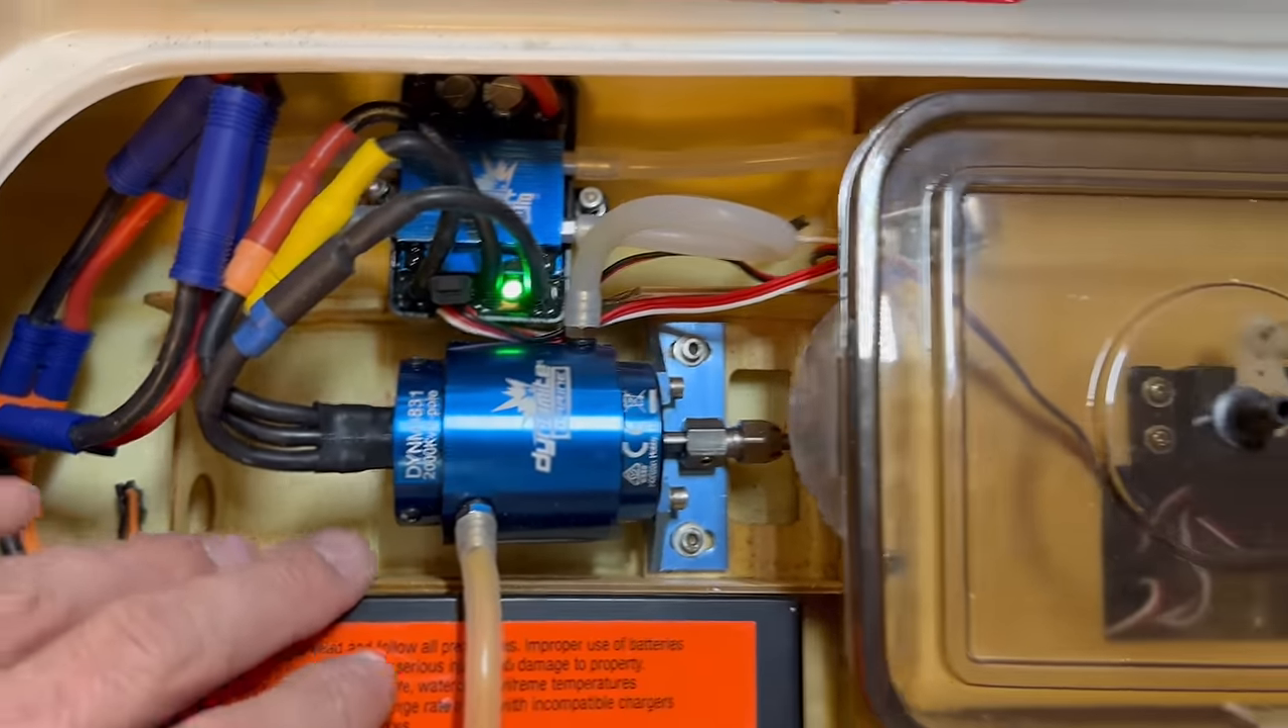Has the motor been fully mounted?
Yes.